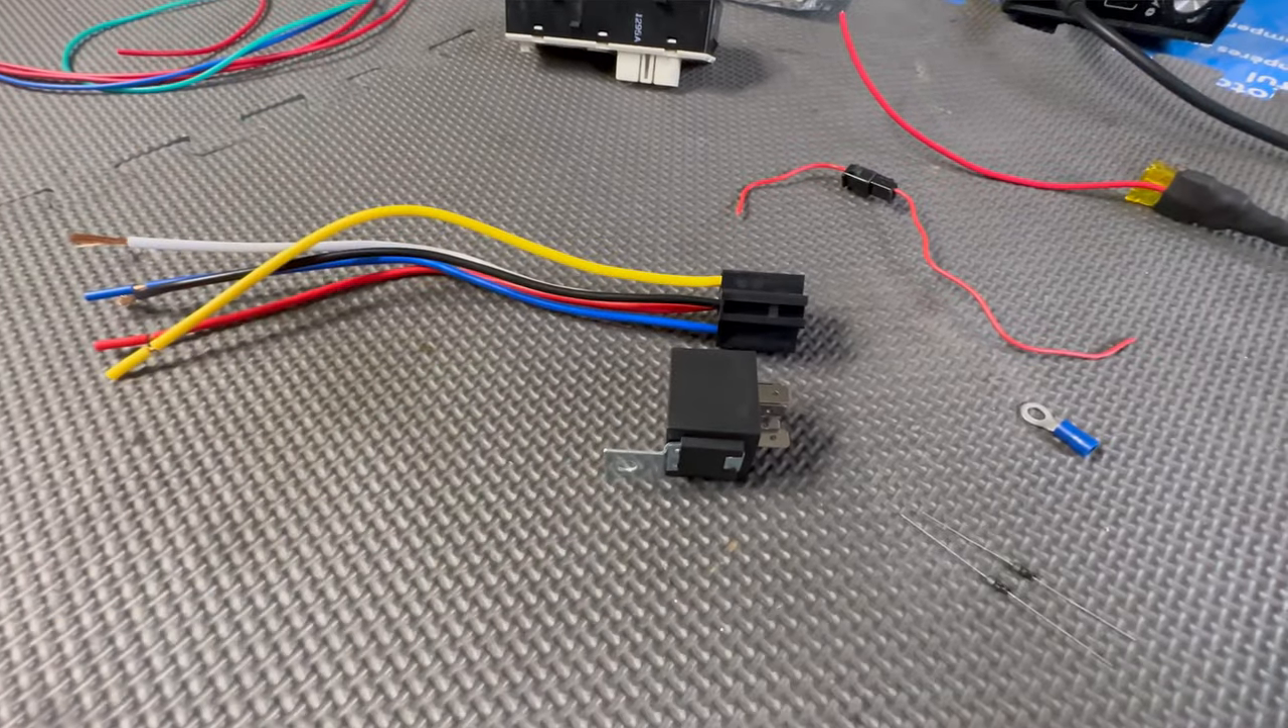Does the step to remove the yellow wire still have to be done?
Yes.